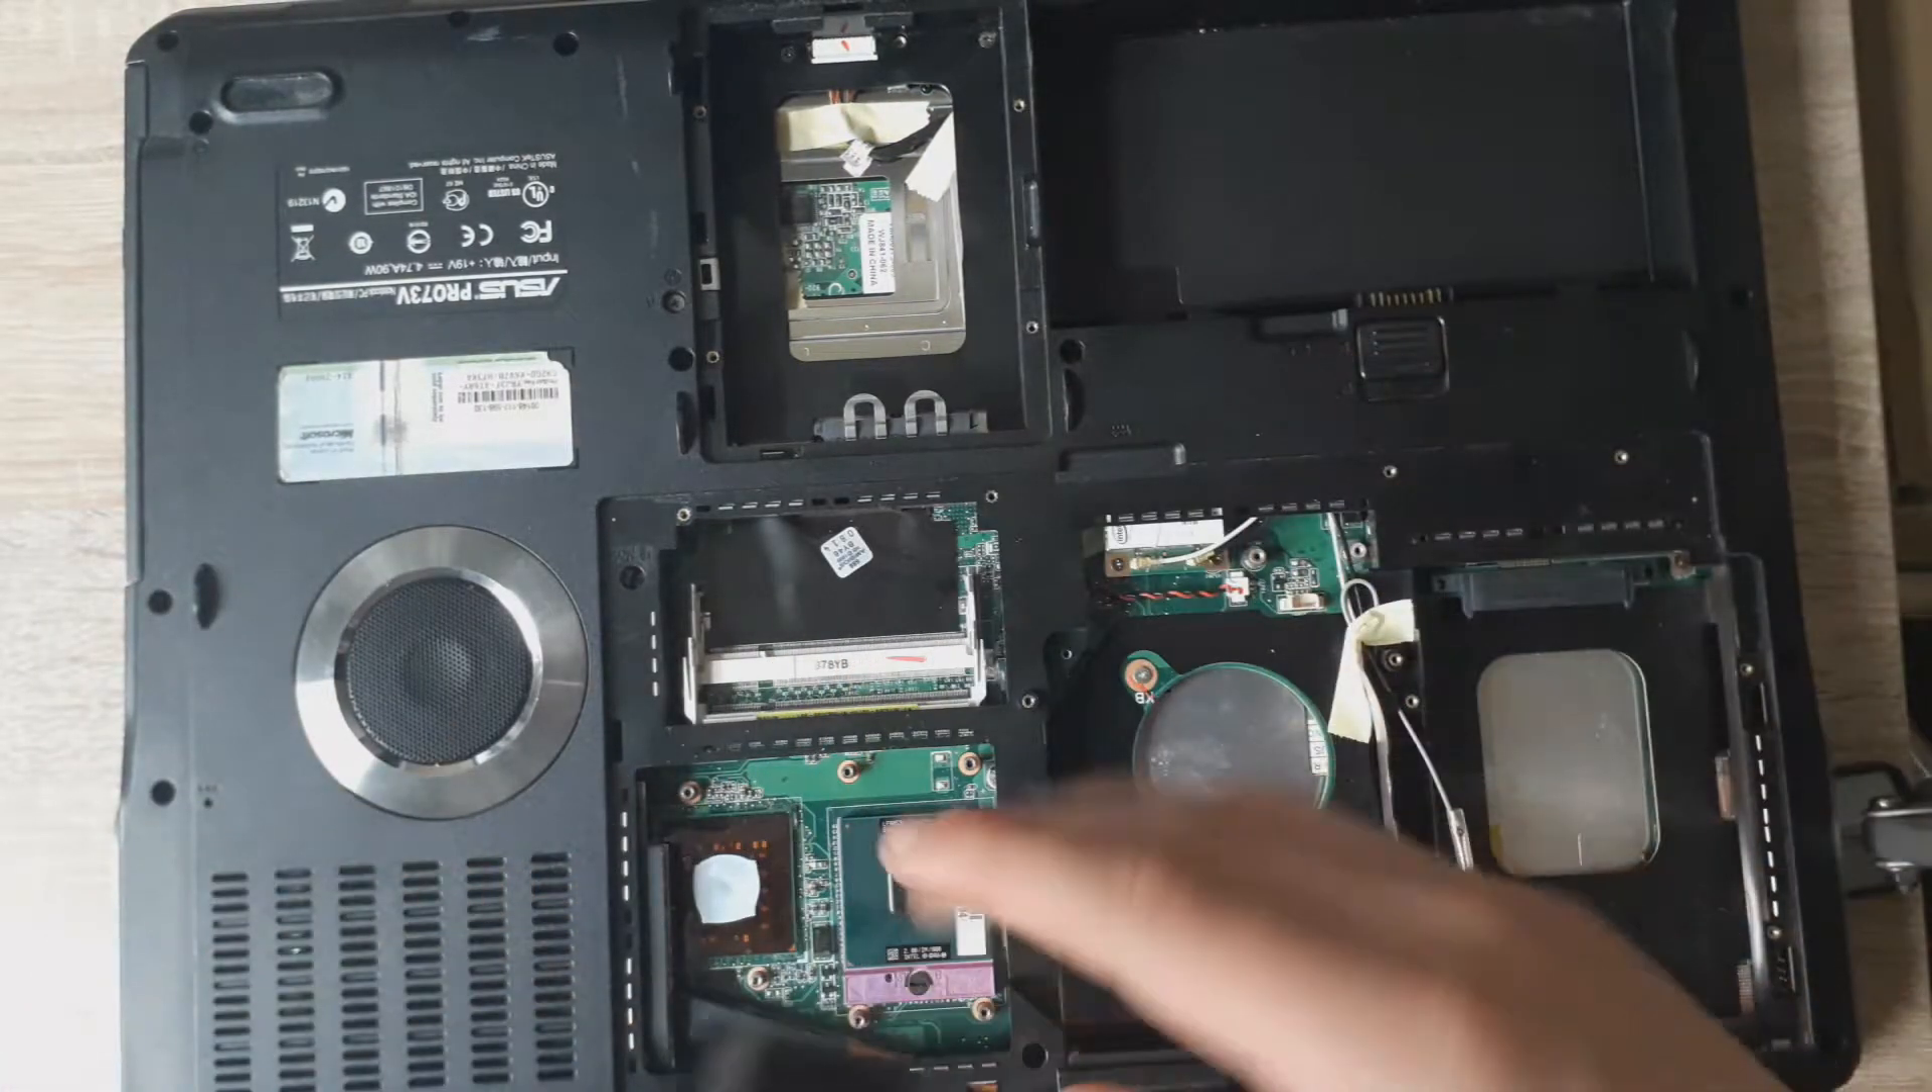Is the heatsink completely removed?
Yes.